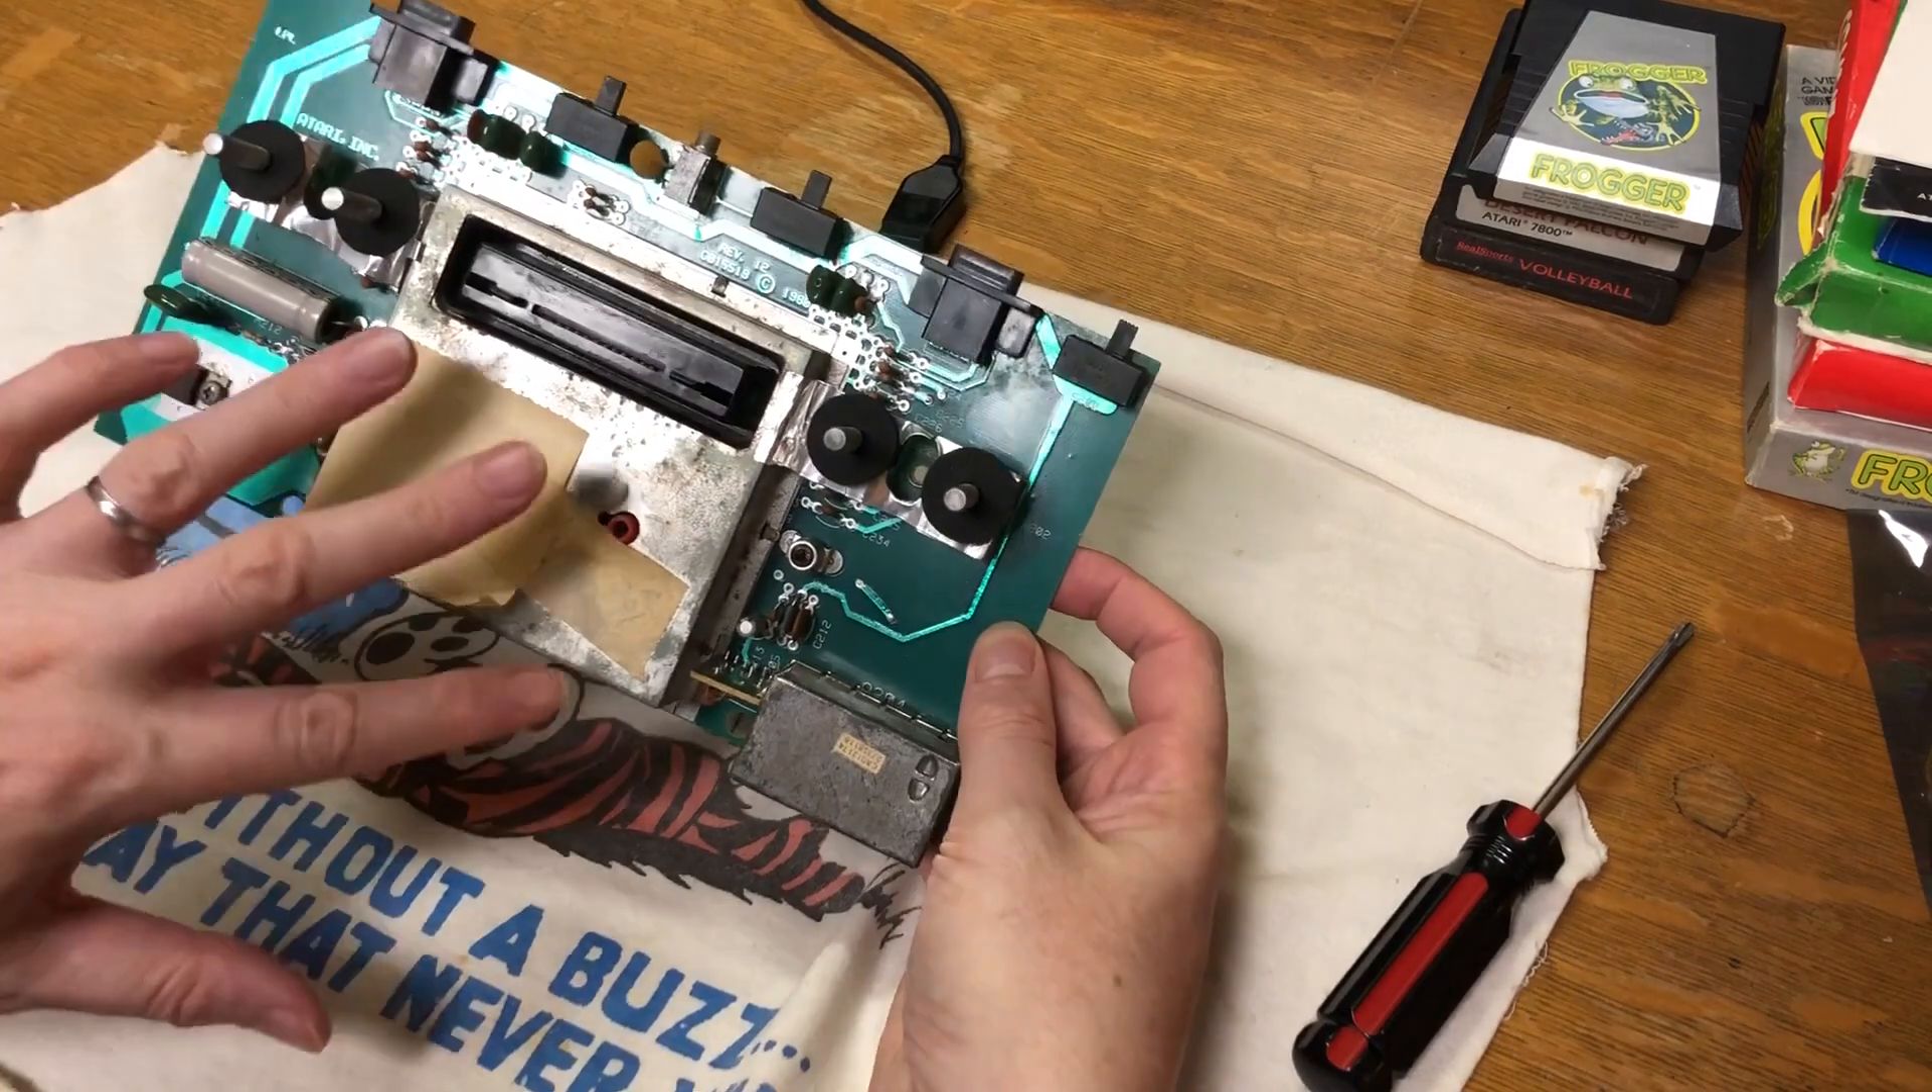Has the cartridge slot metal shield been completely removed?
No.